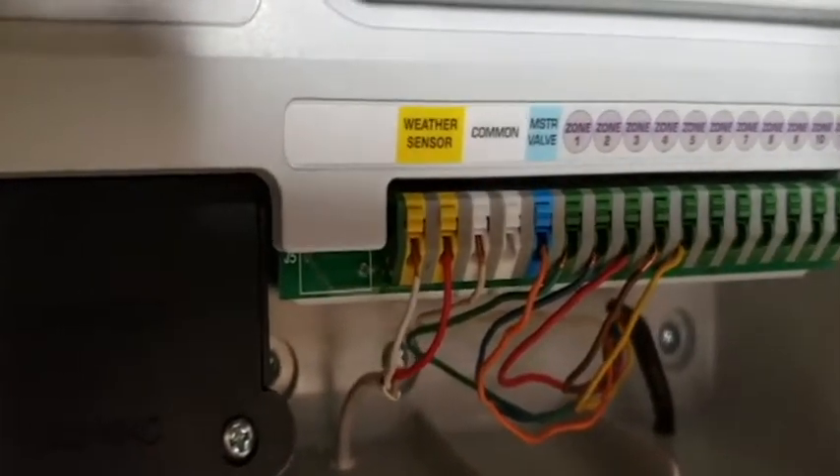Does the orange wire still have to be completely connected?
No.